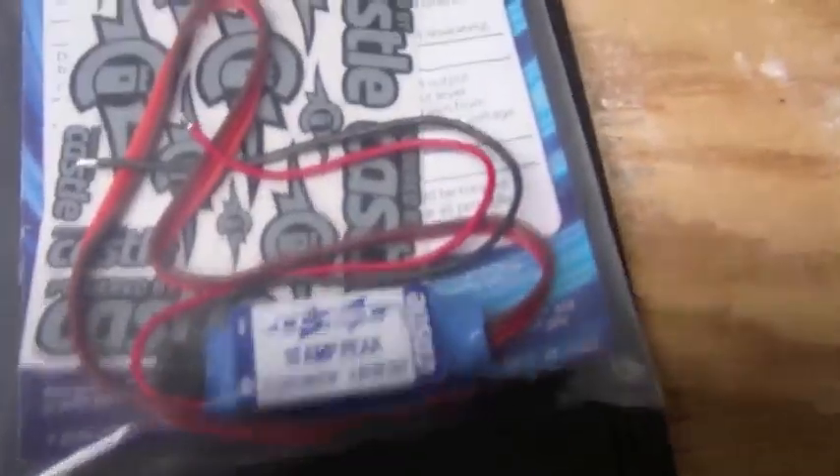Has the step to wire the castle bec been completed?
No.